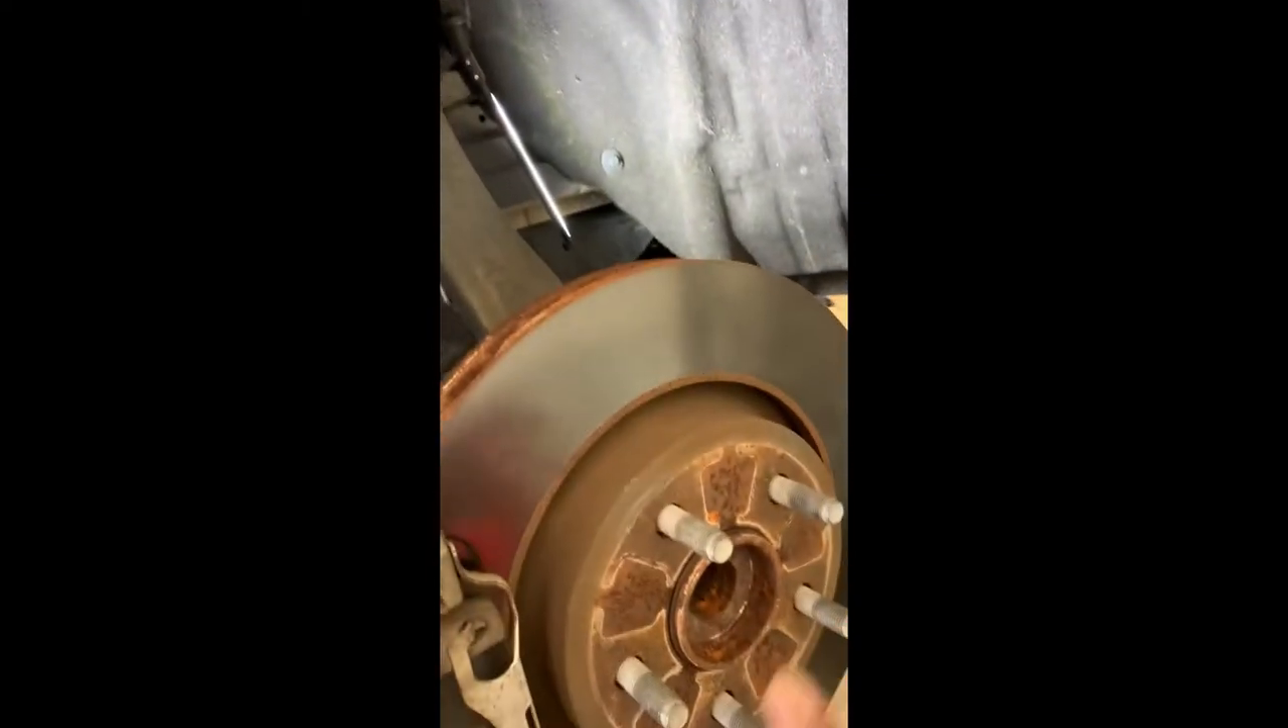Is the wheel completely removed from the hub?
Yes.